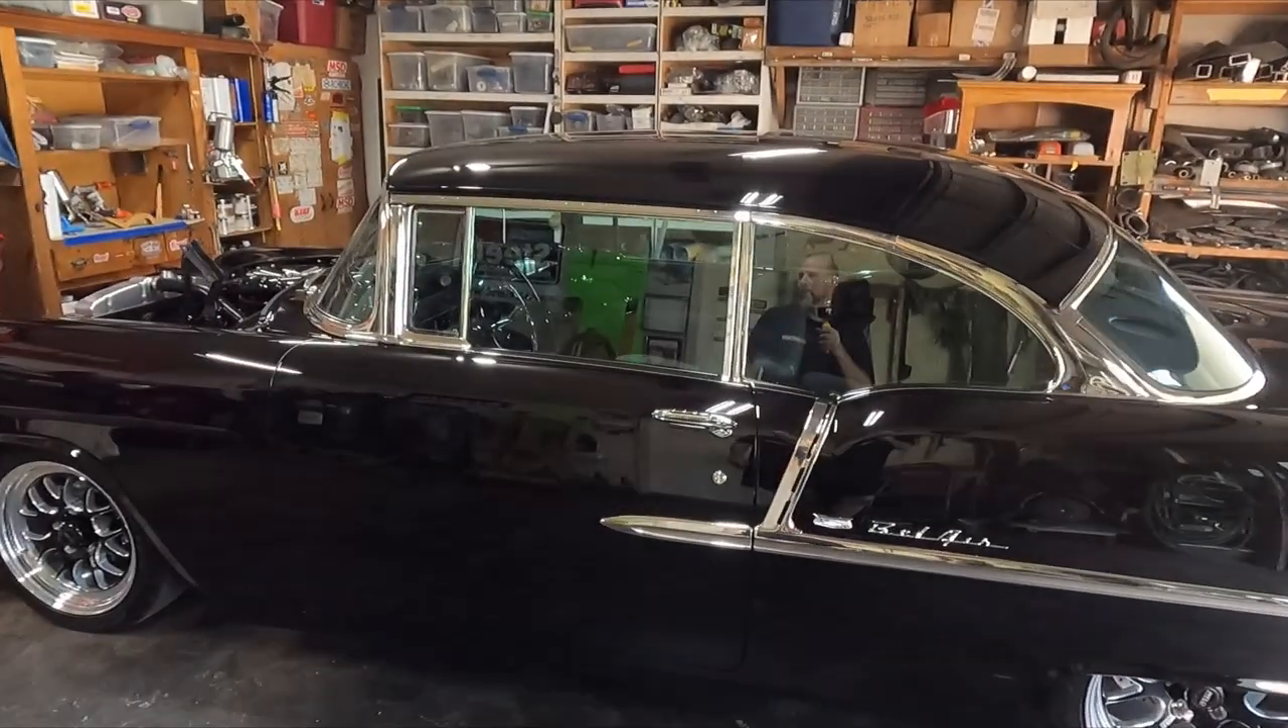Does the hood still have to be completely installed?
Yes.